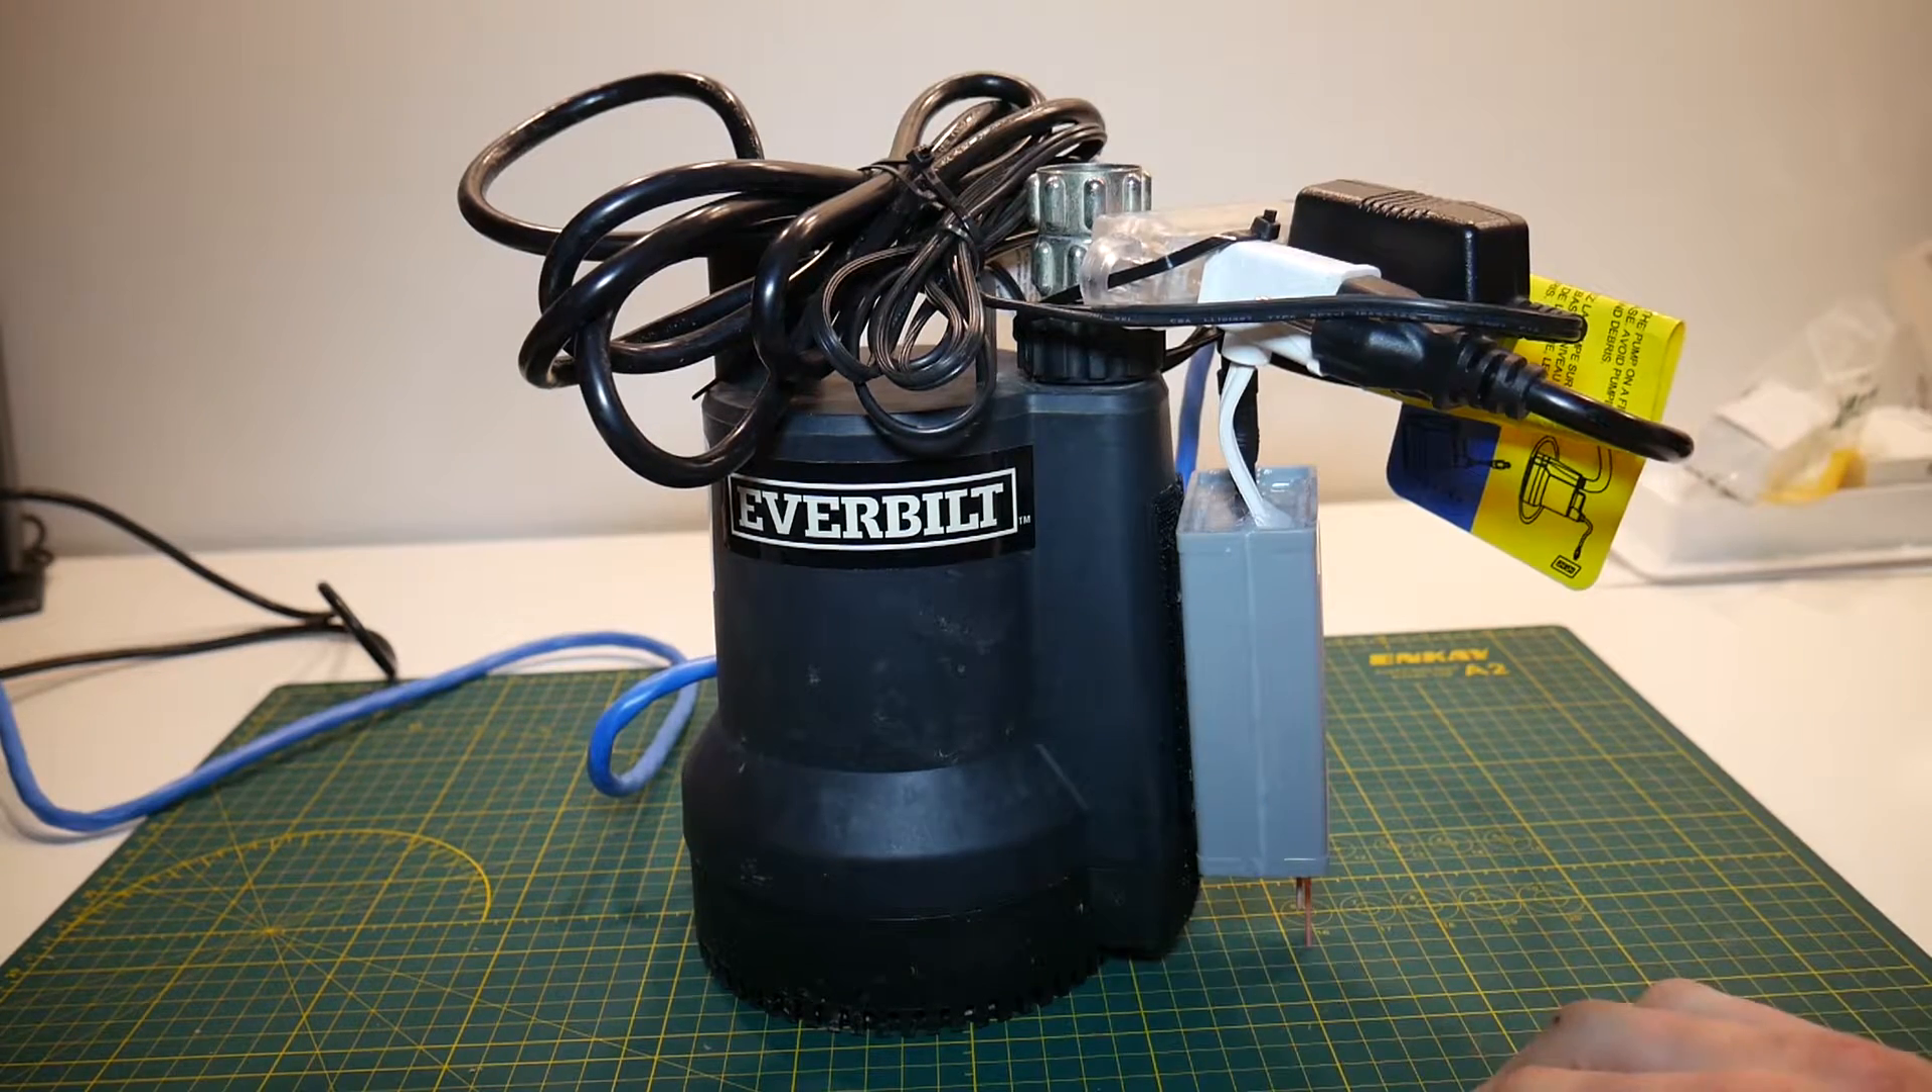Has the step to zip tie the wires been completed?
Yes.